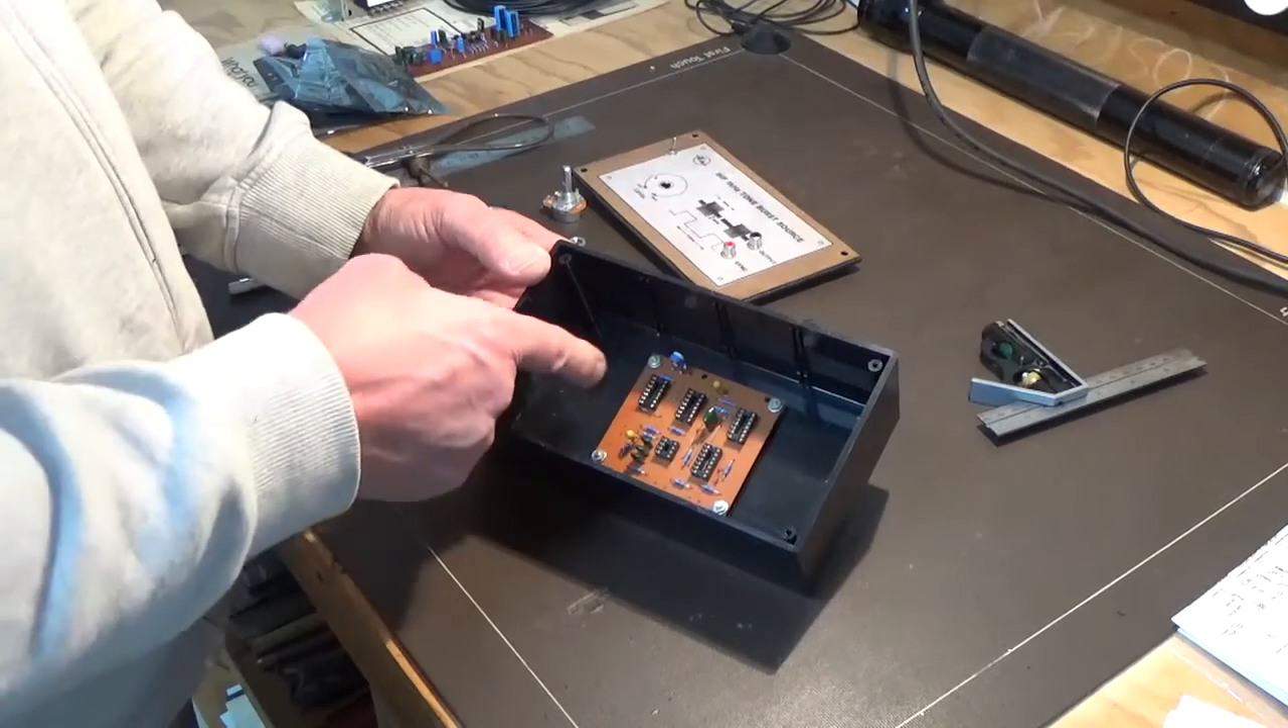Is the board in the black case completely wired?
No.